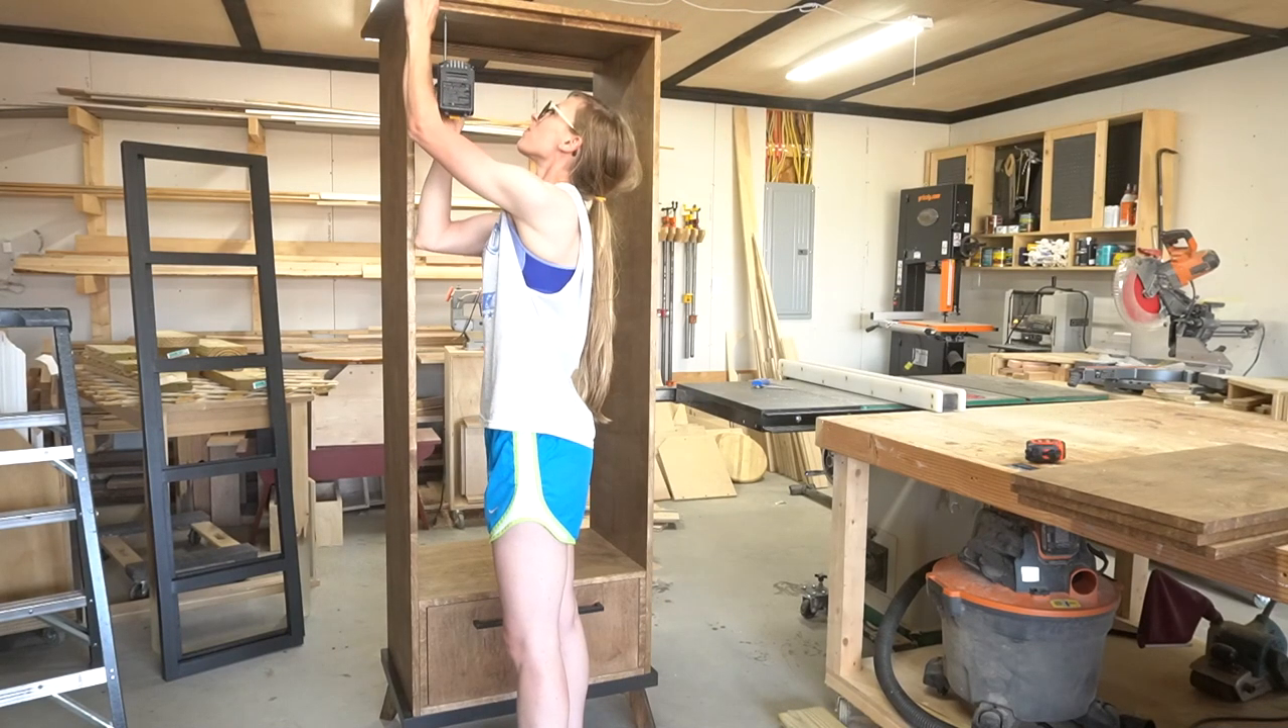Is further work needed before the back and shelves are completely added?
Yes.